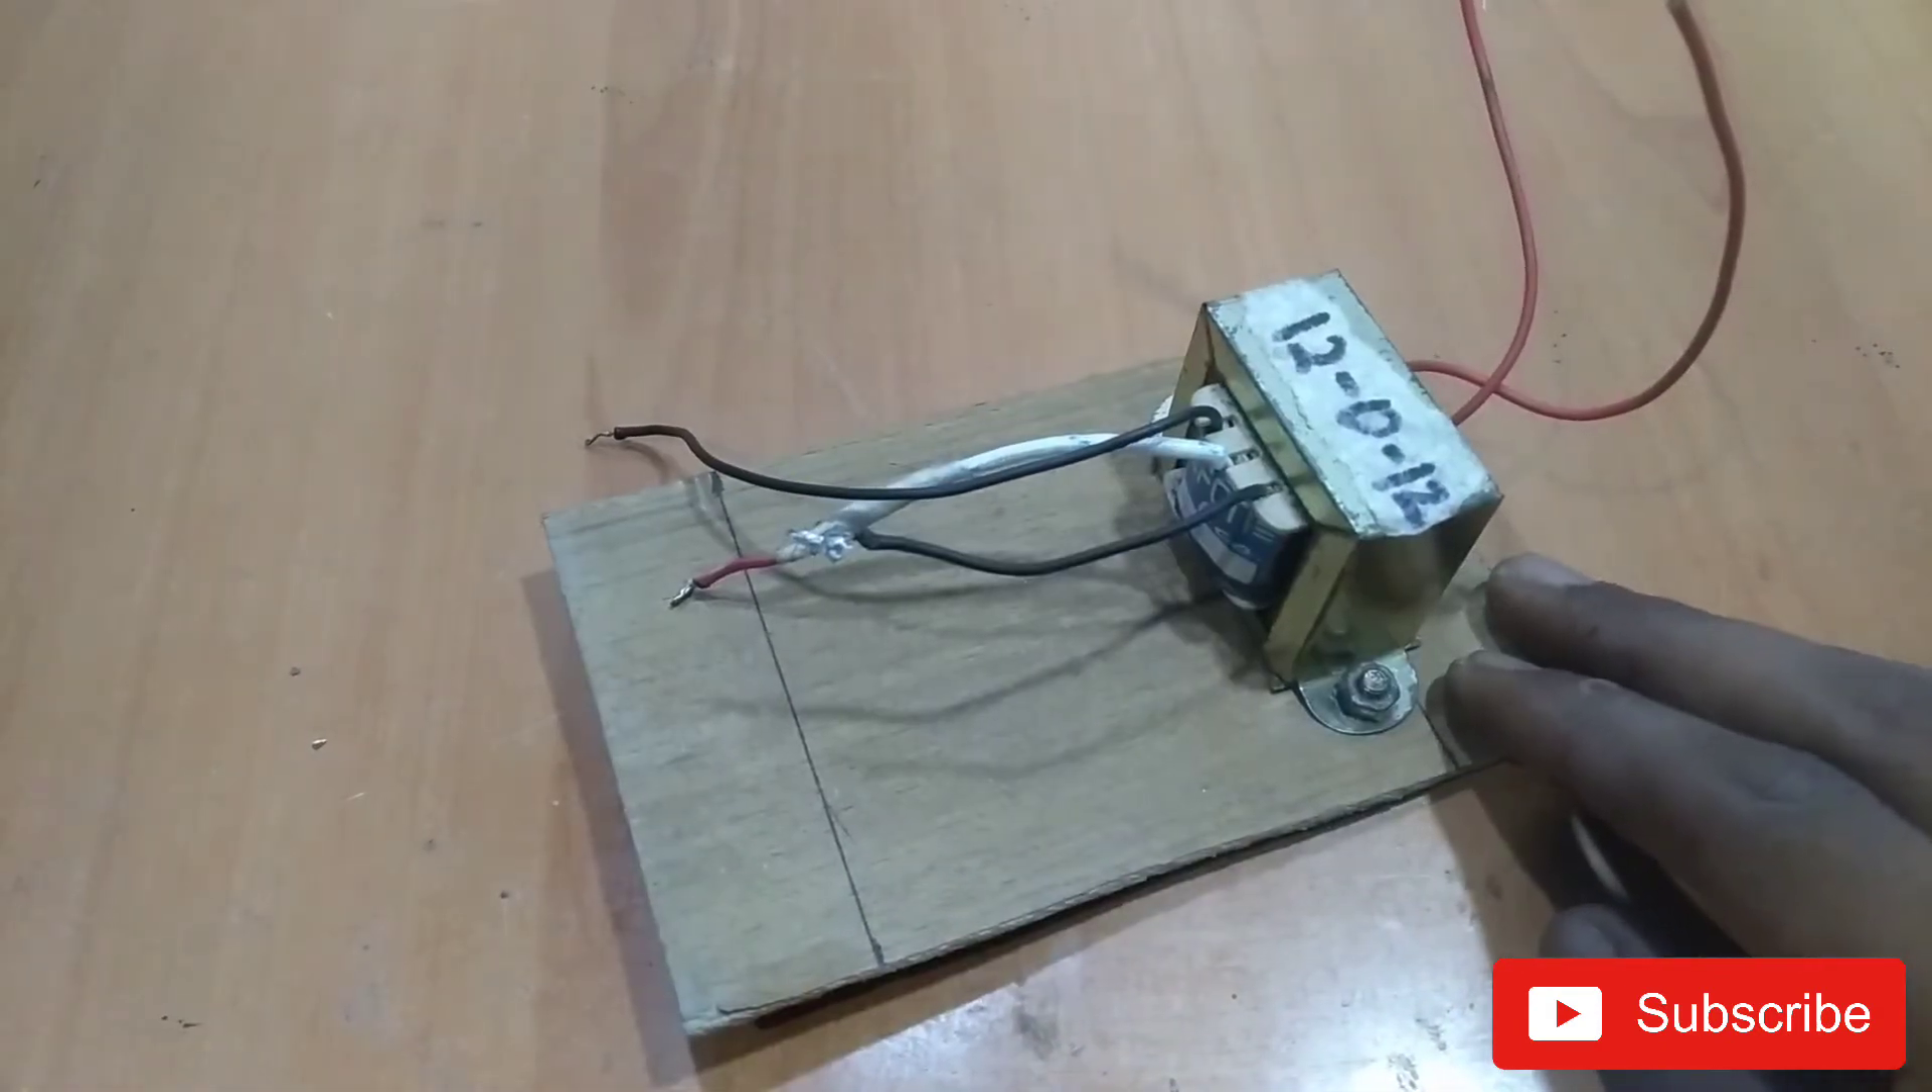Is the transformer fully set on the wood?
Yes.